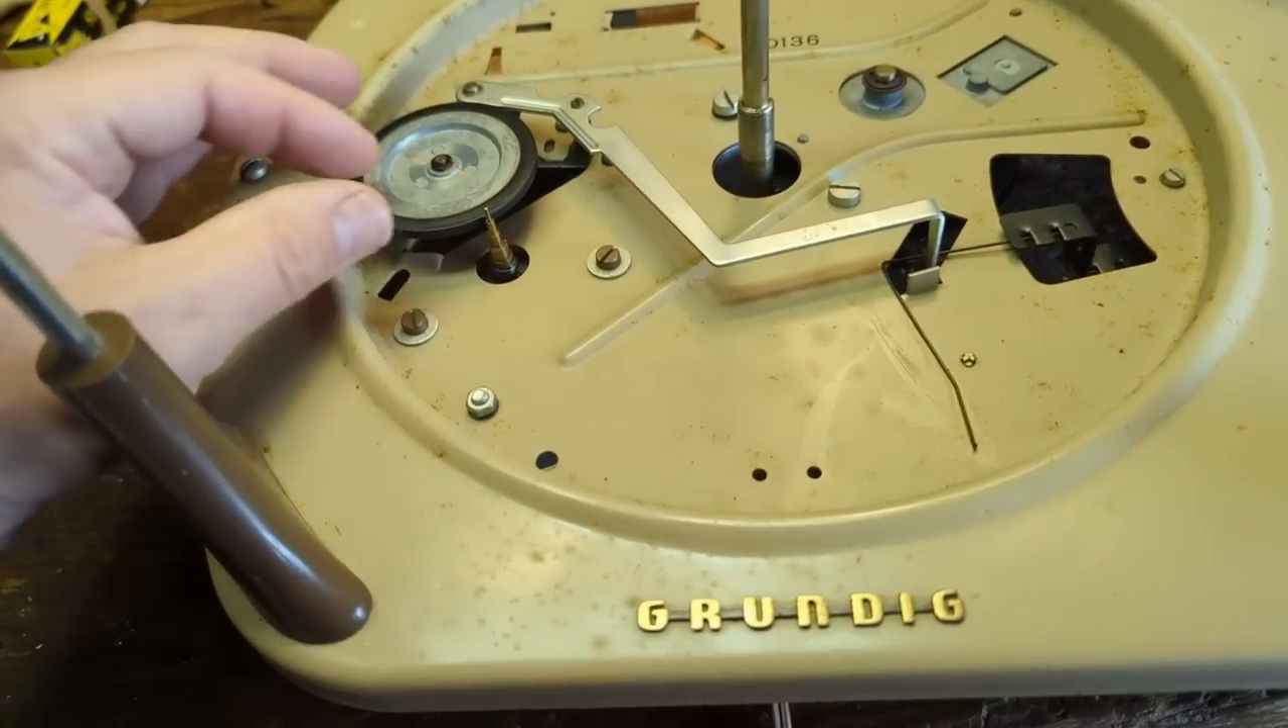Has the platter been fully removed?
Yes.